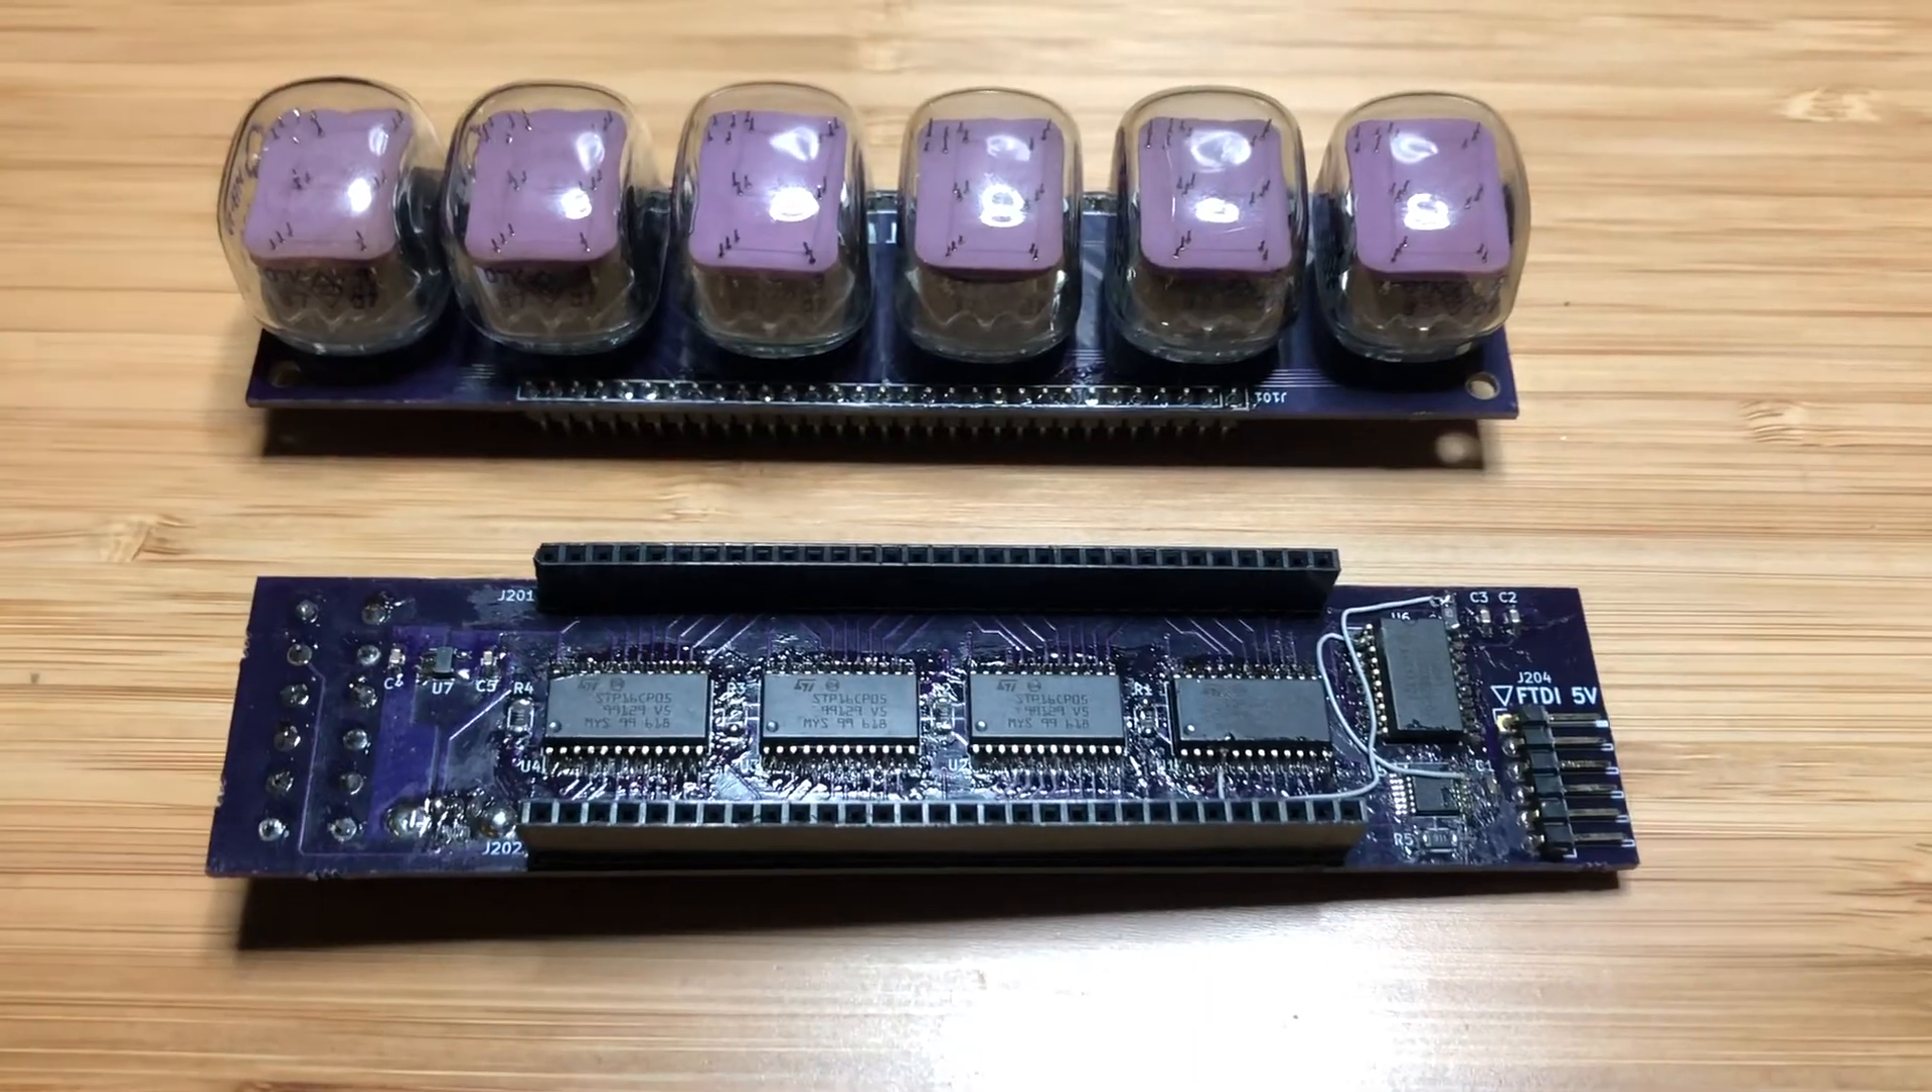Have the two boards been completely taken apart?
Yes.